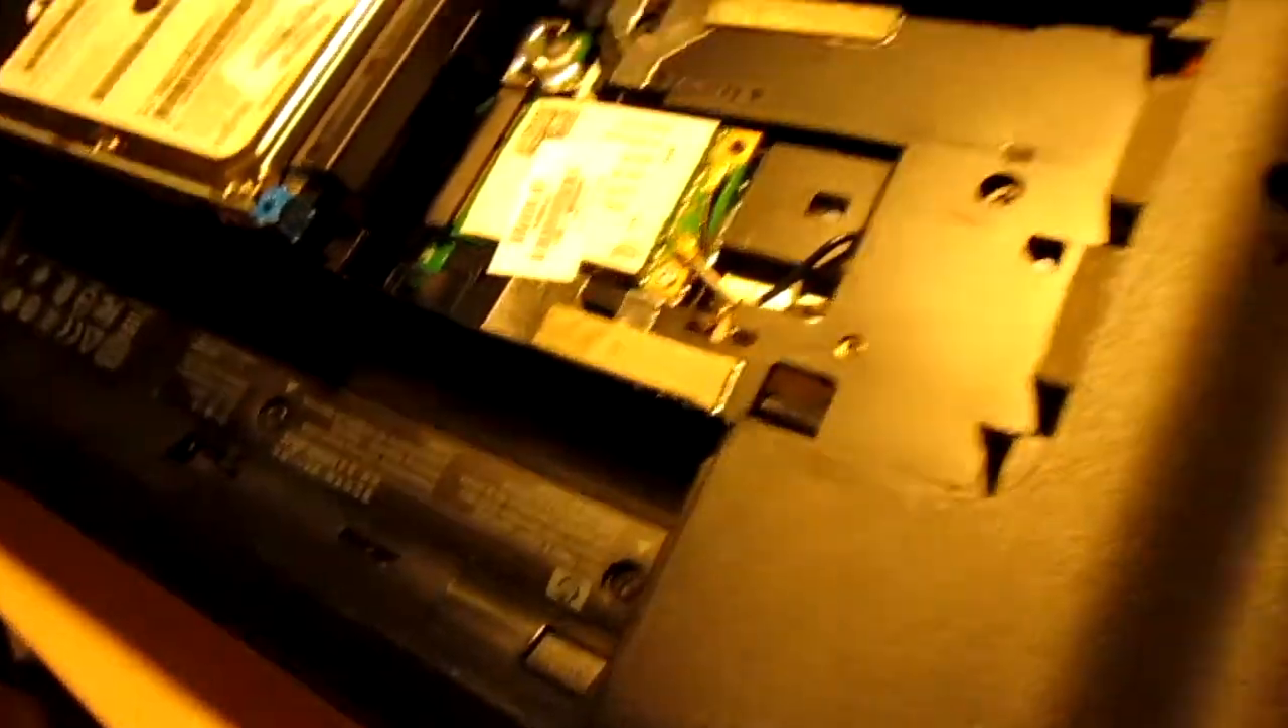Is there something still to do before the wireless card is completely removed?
Yes.